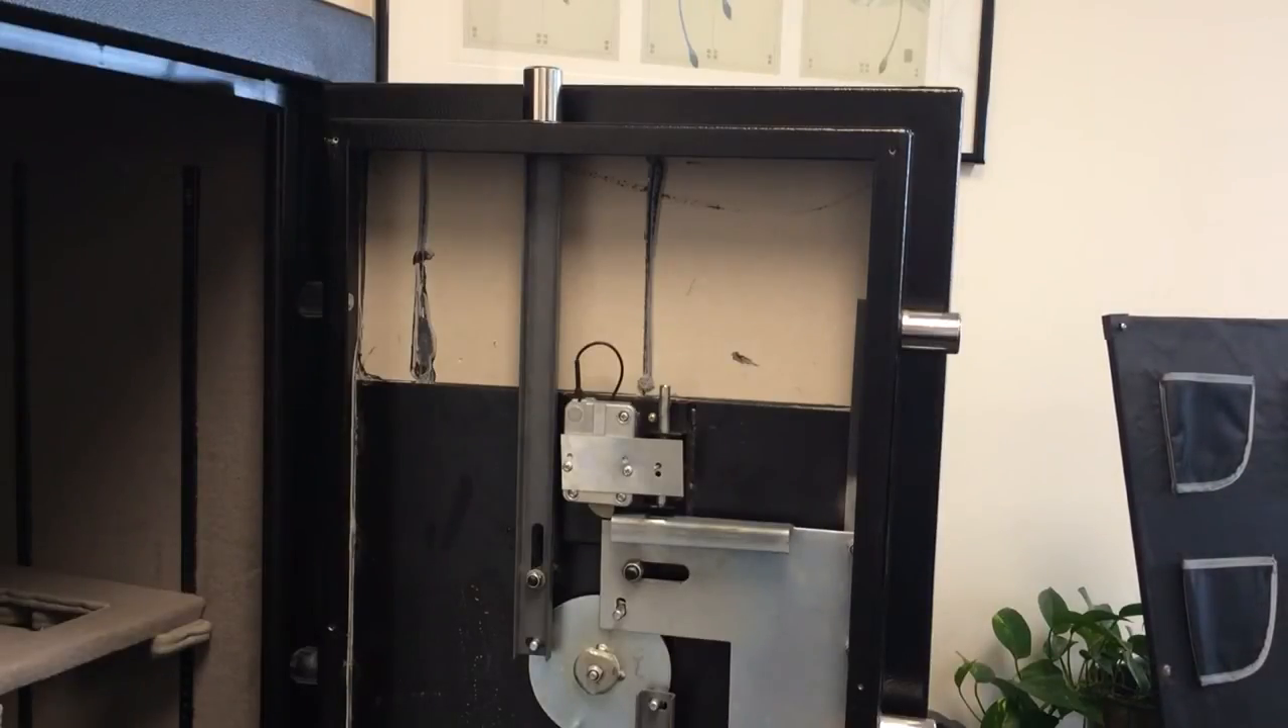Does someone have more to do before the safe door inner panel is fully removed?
No.